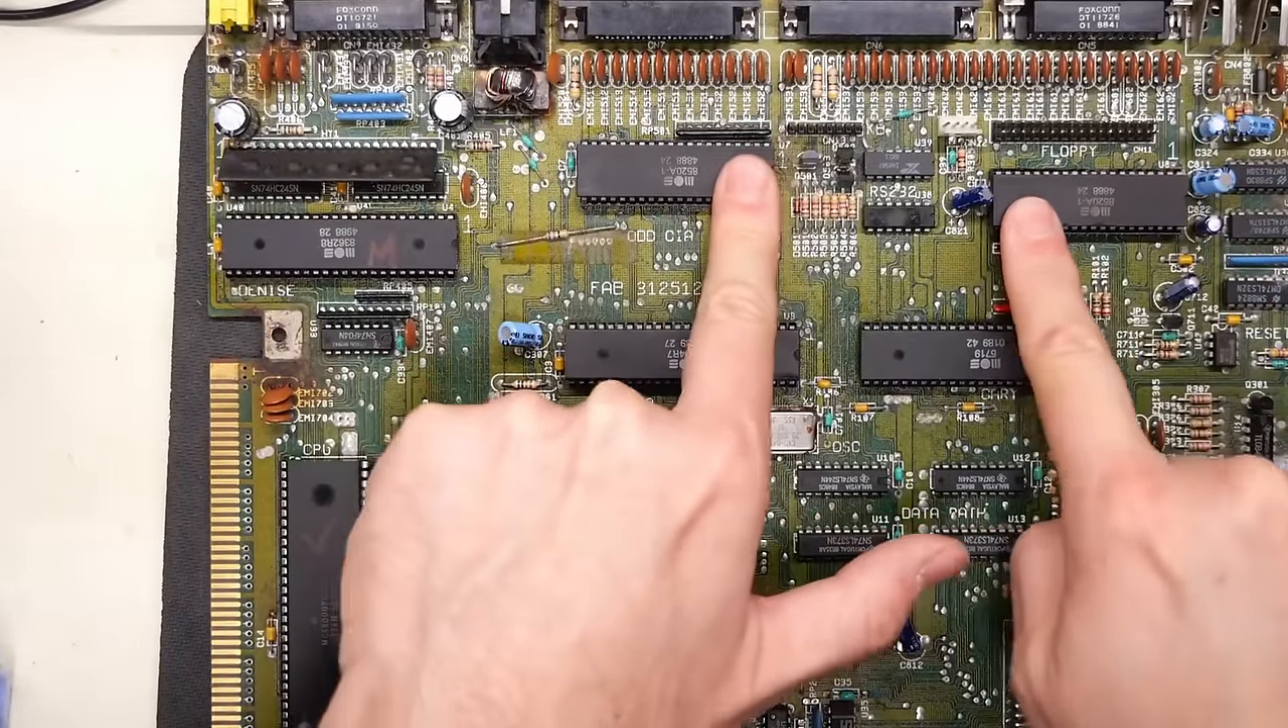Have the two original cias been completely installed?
Yes.